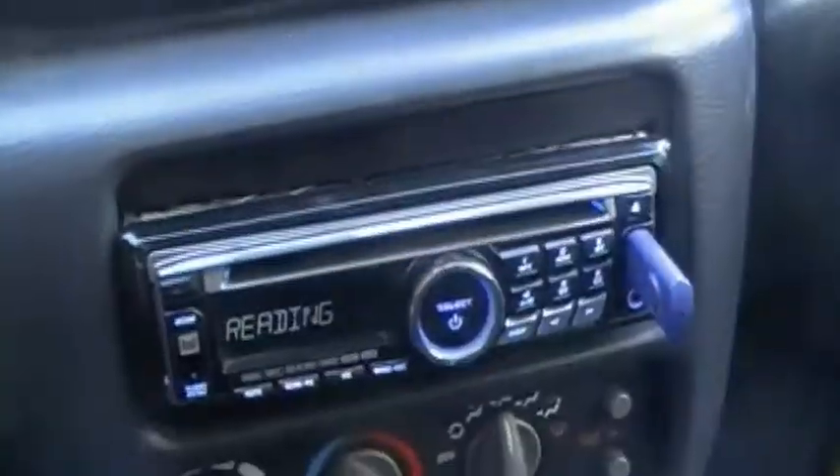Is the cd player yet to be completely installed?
No.